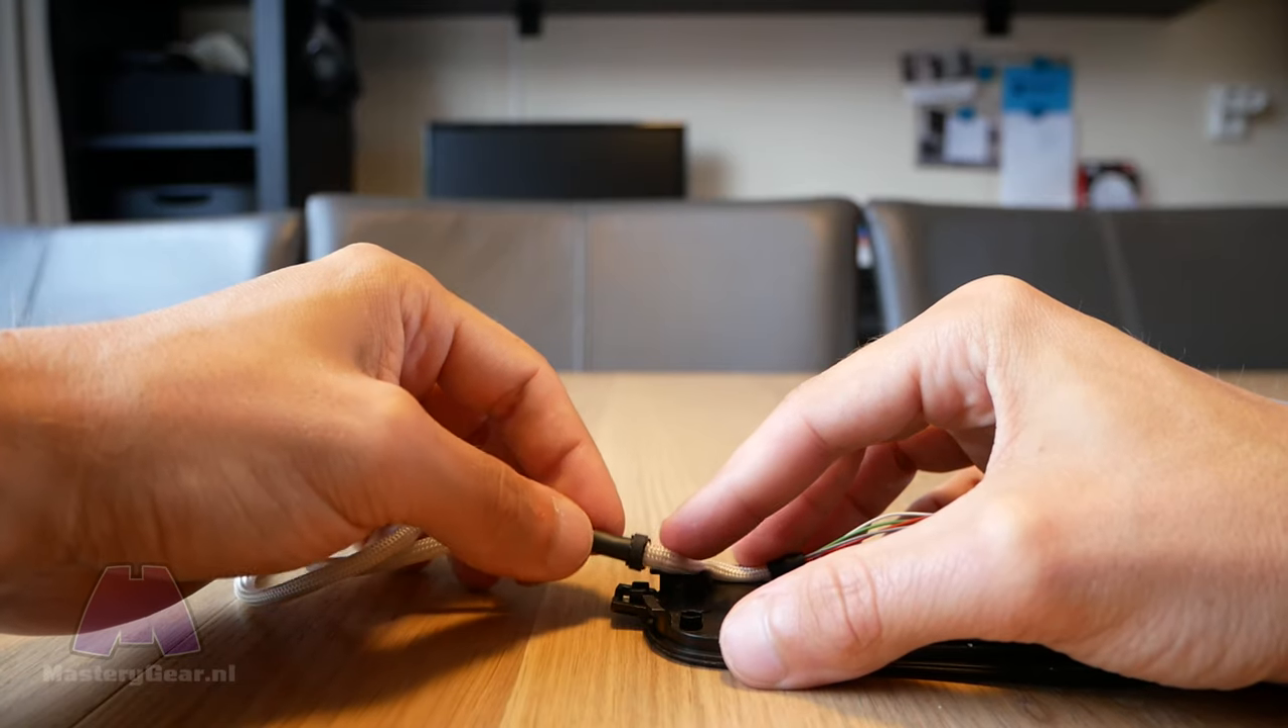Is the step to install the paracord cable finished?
No.